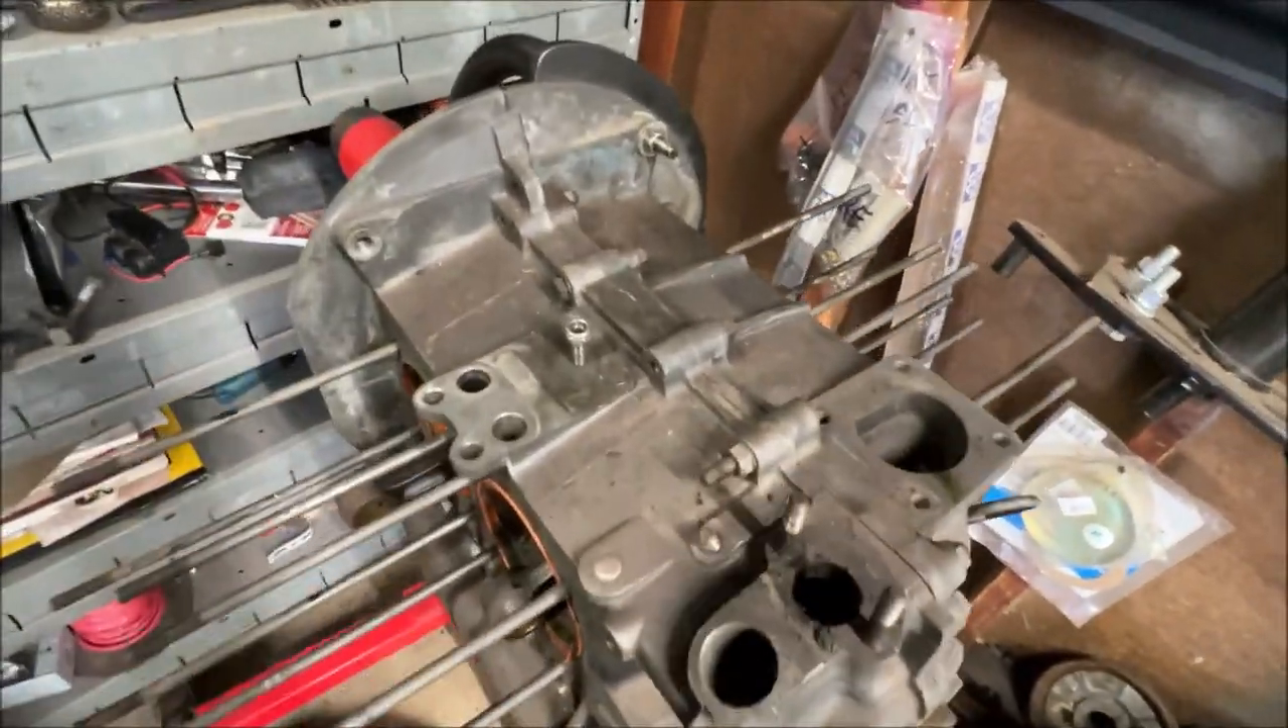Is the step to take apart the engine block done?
No.